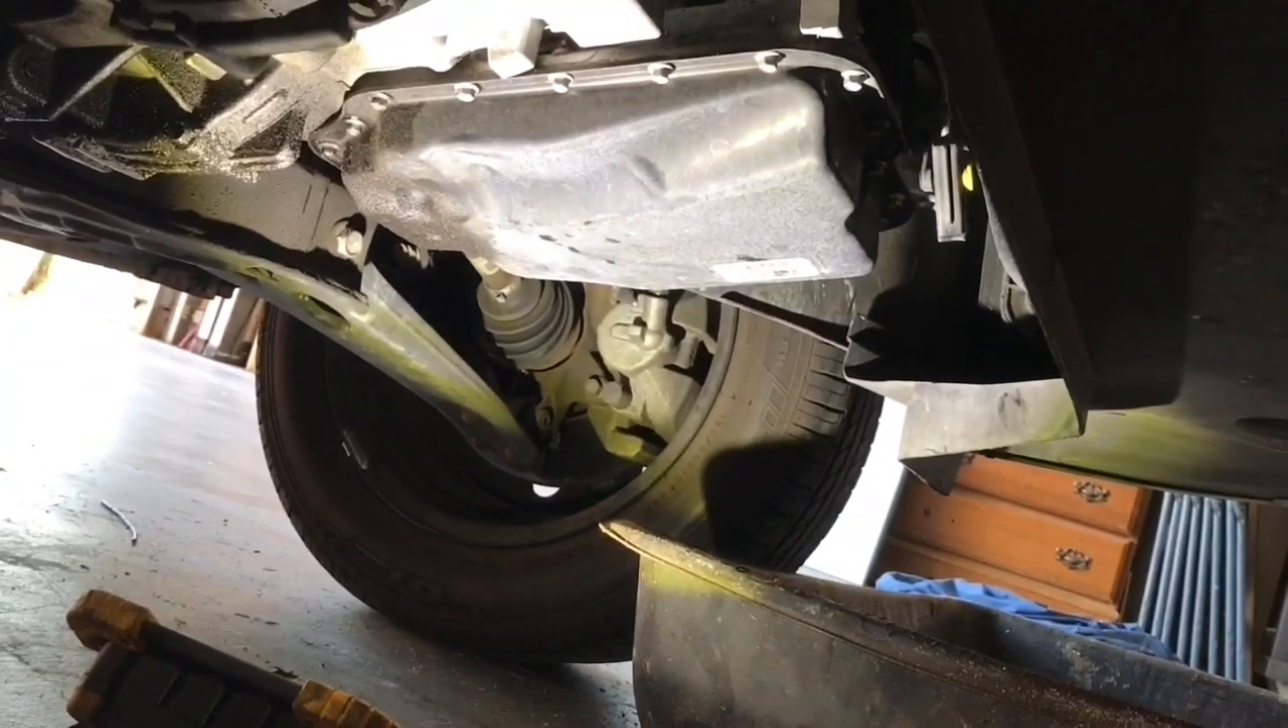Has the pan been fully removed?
No.